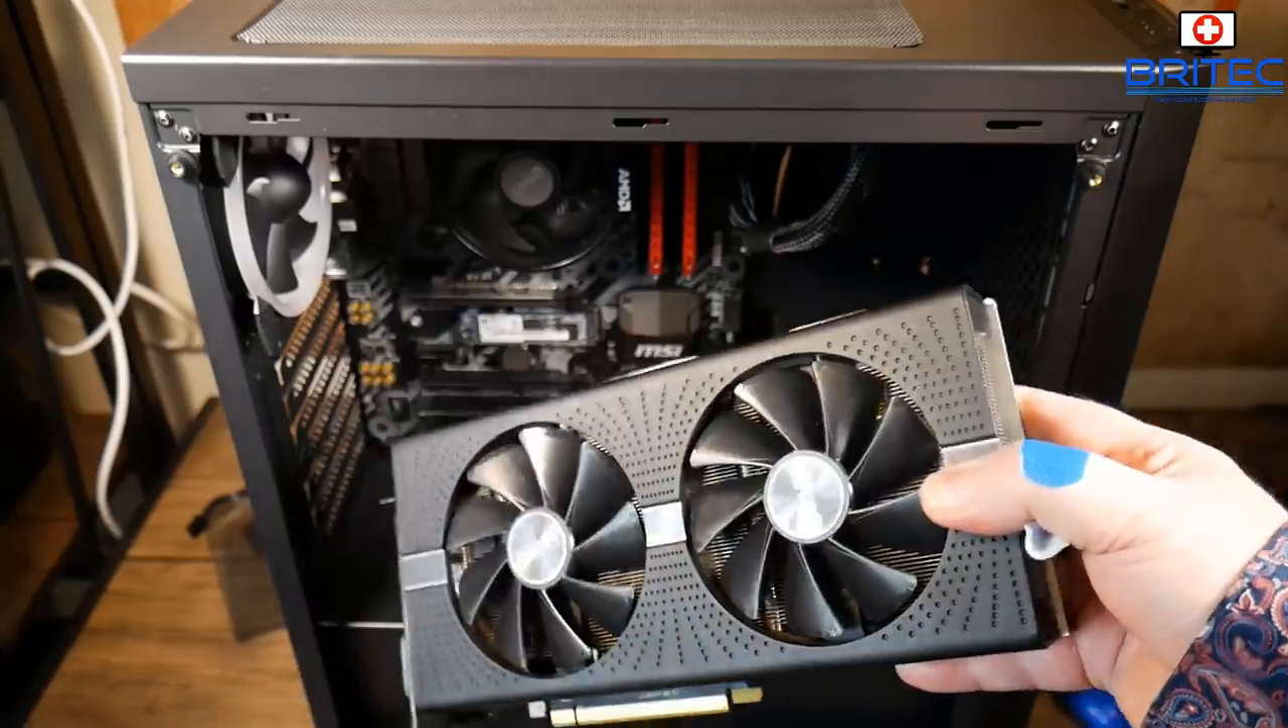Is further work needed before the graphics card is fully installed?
Yes.